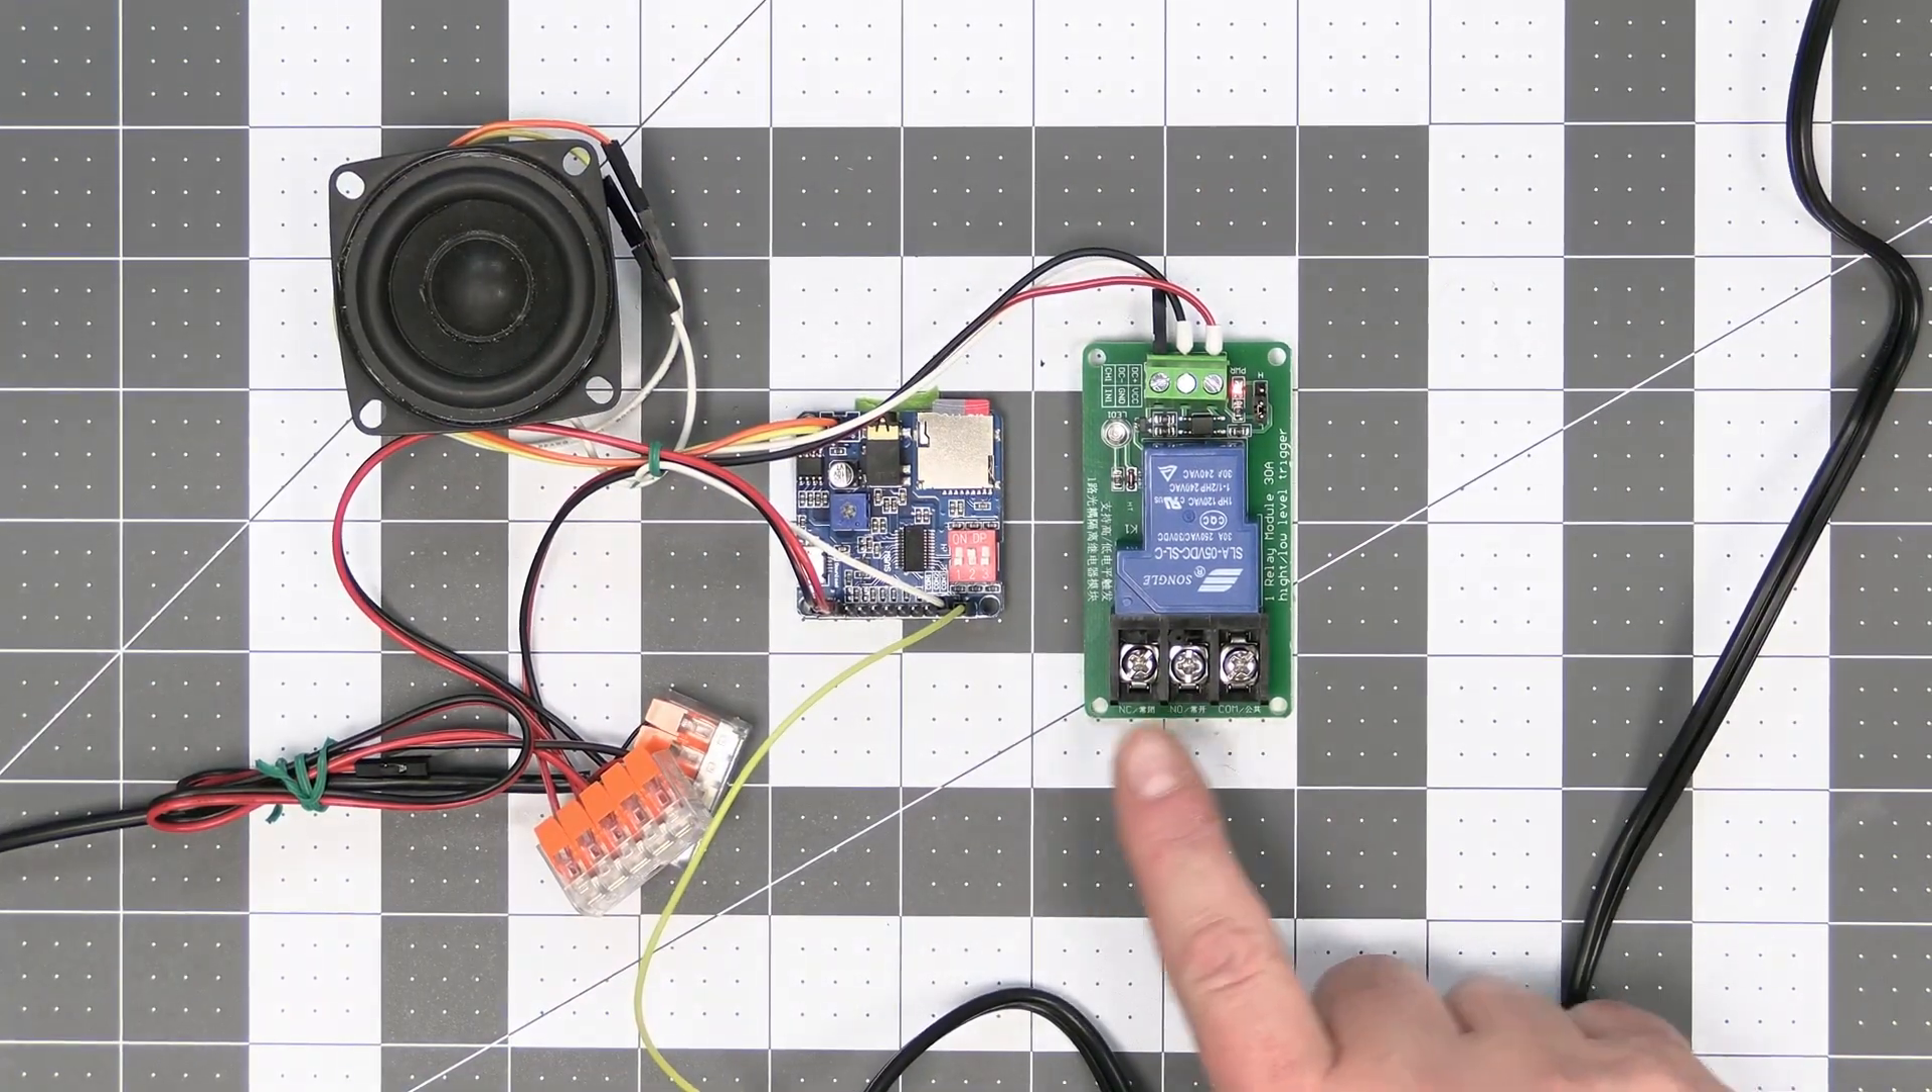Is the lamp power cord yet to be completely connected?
Yes.